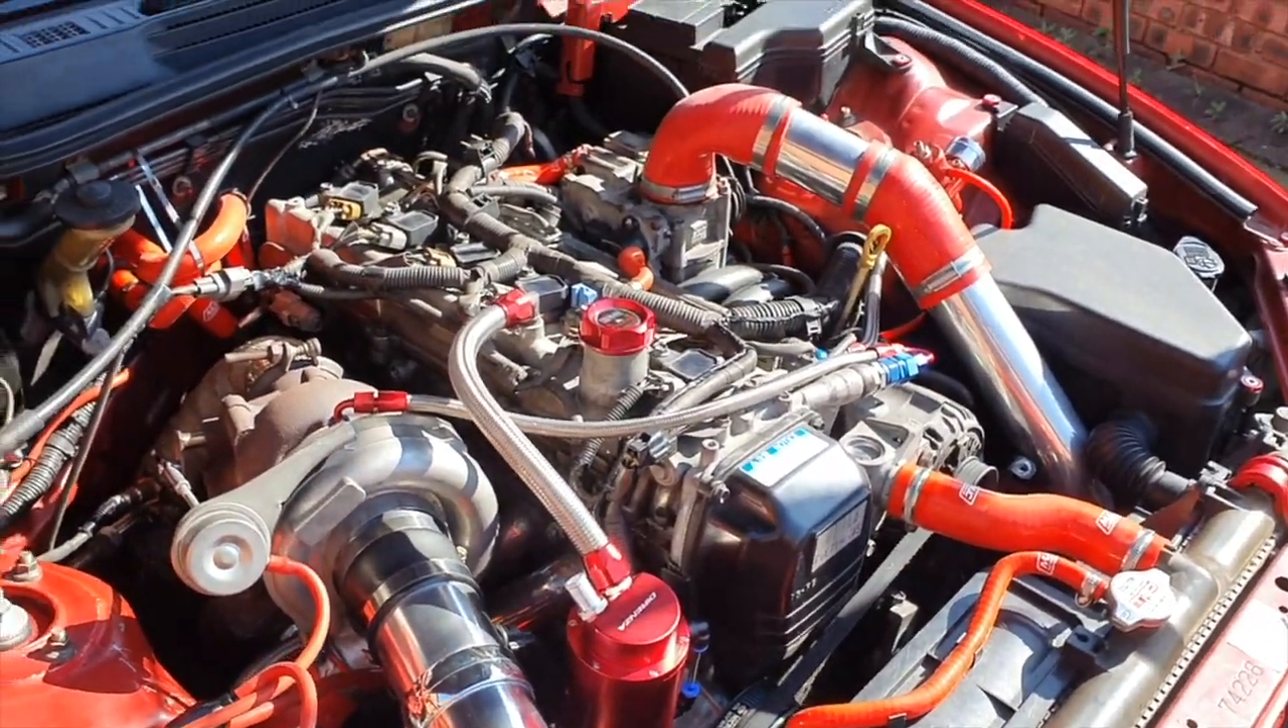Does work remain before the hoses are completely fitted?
No.